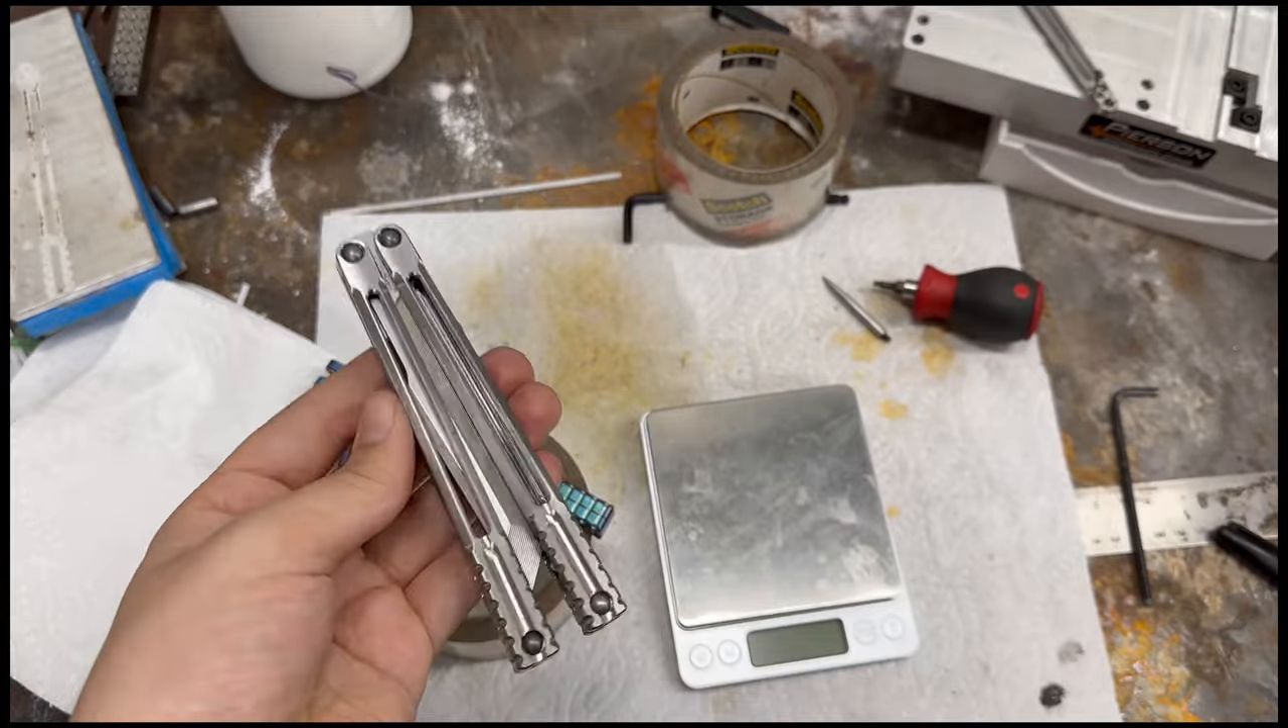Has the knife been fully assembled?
Yes.